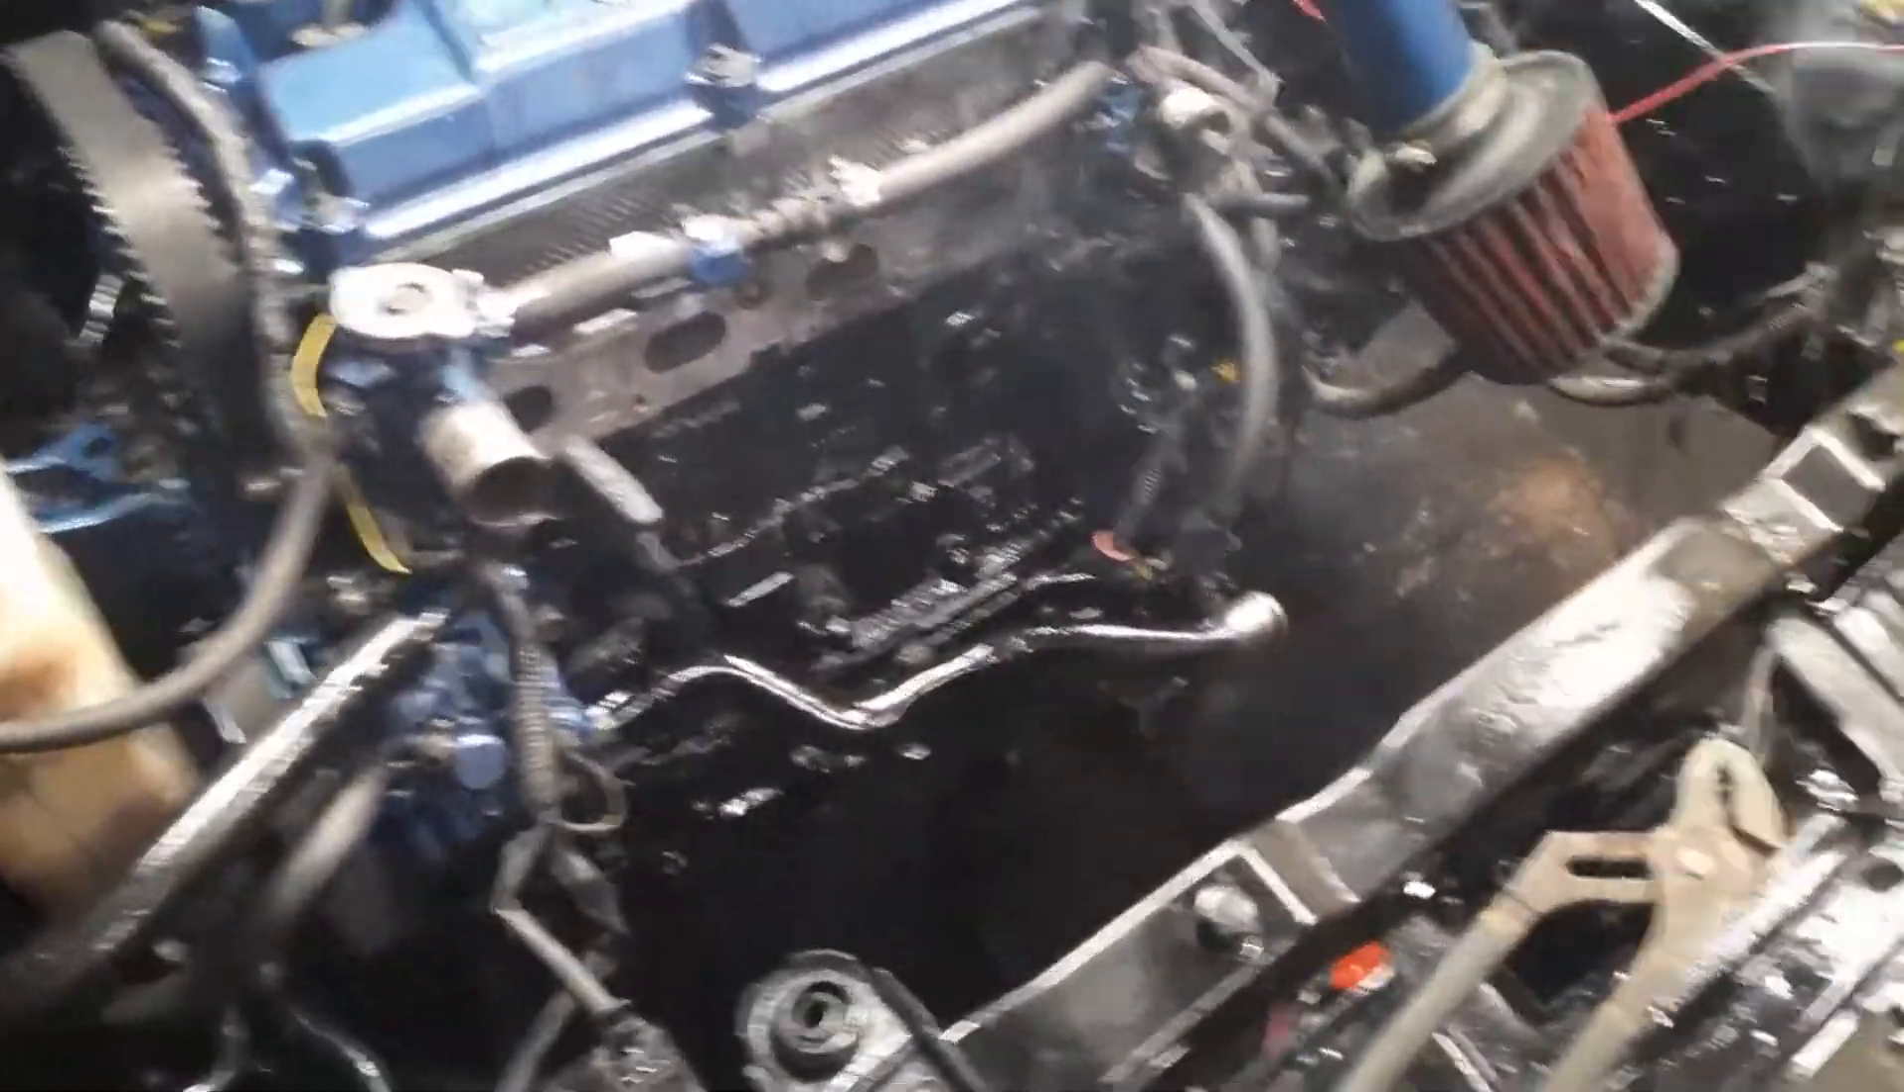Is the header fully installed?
No.